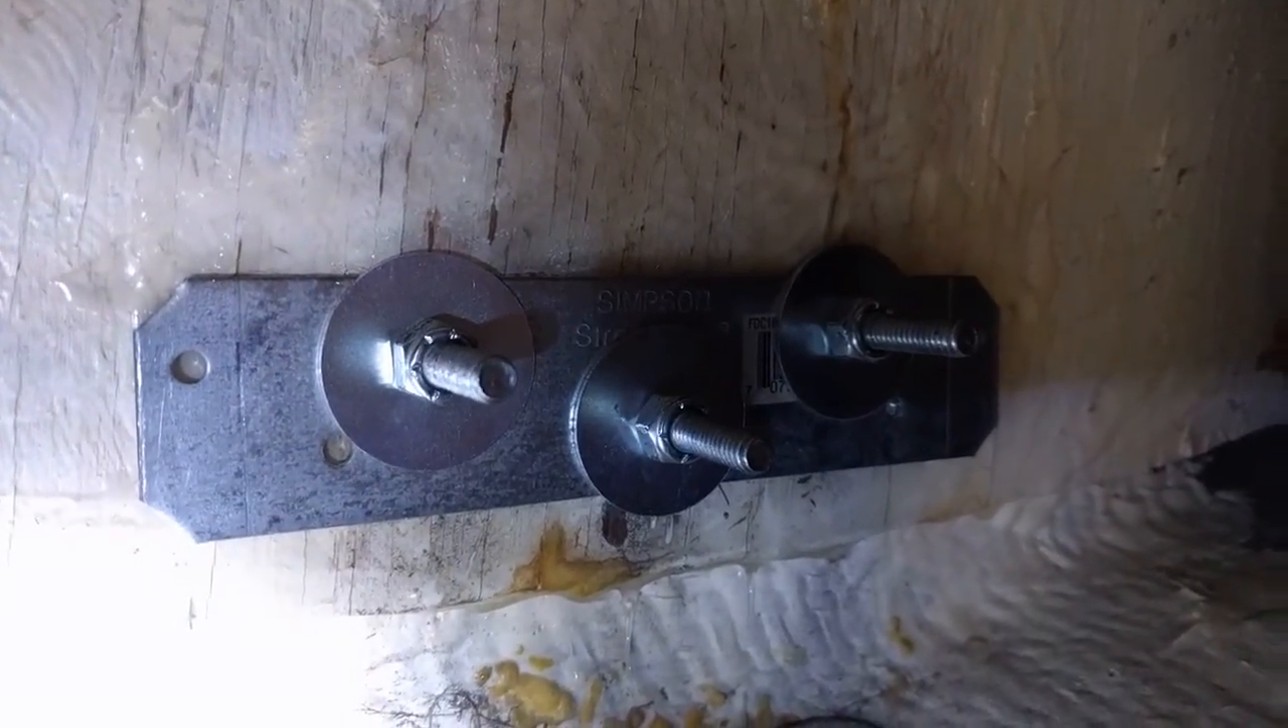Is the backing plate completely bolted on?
Yes.